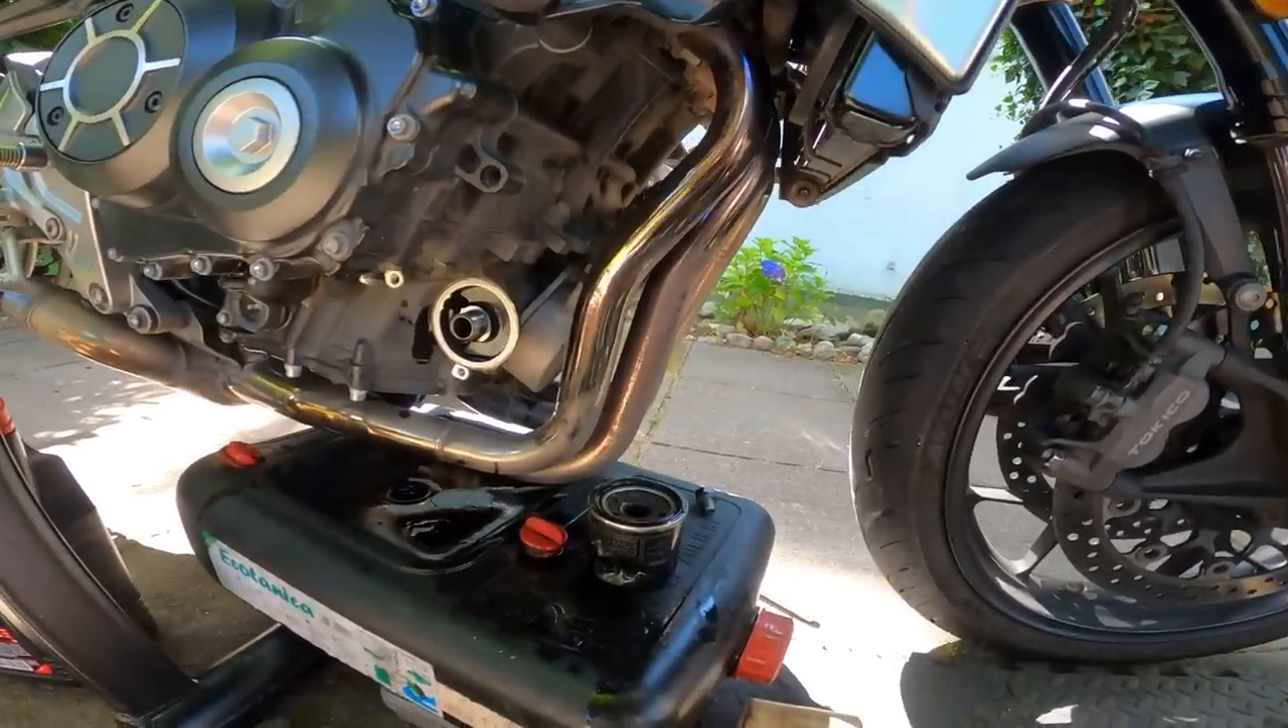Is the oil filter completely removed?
Yes.